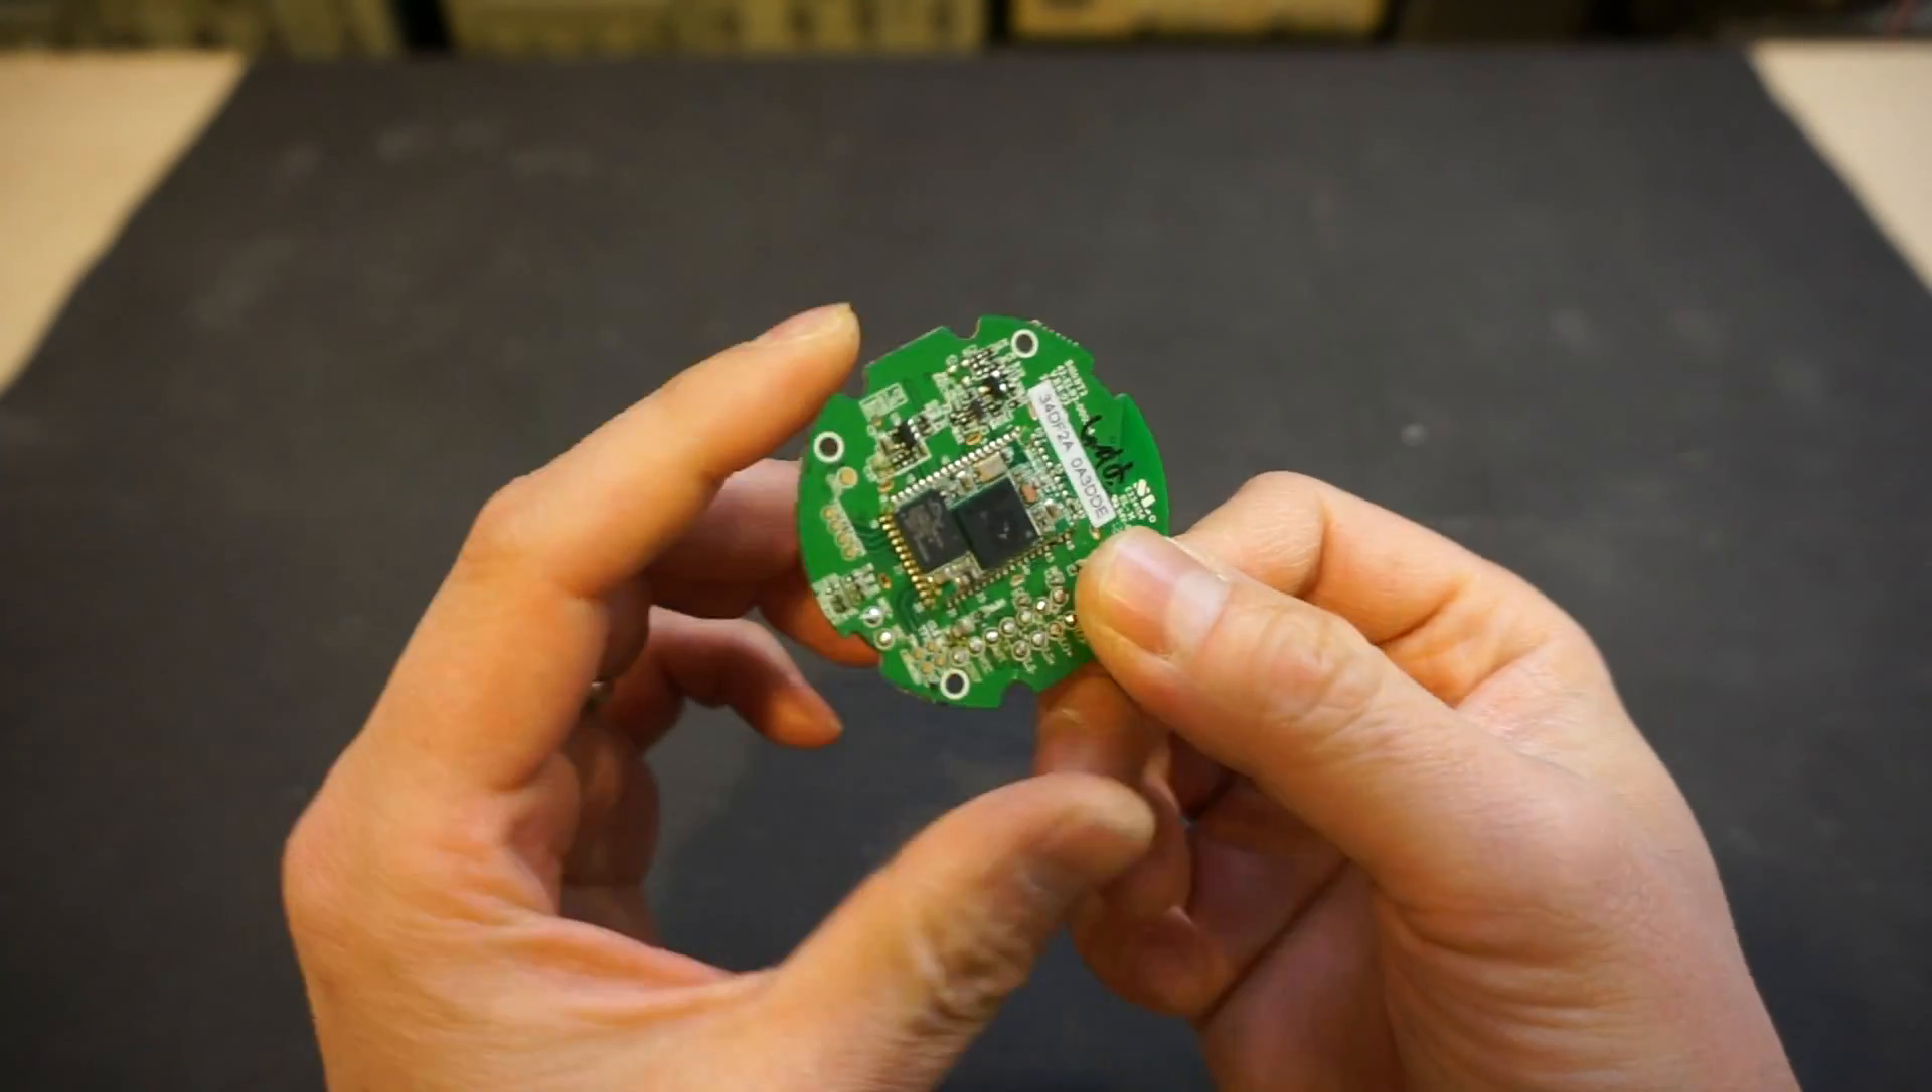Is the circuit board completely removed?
Yes.